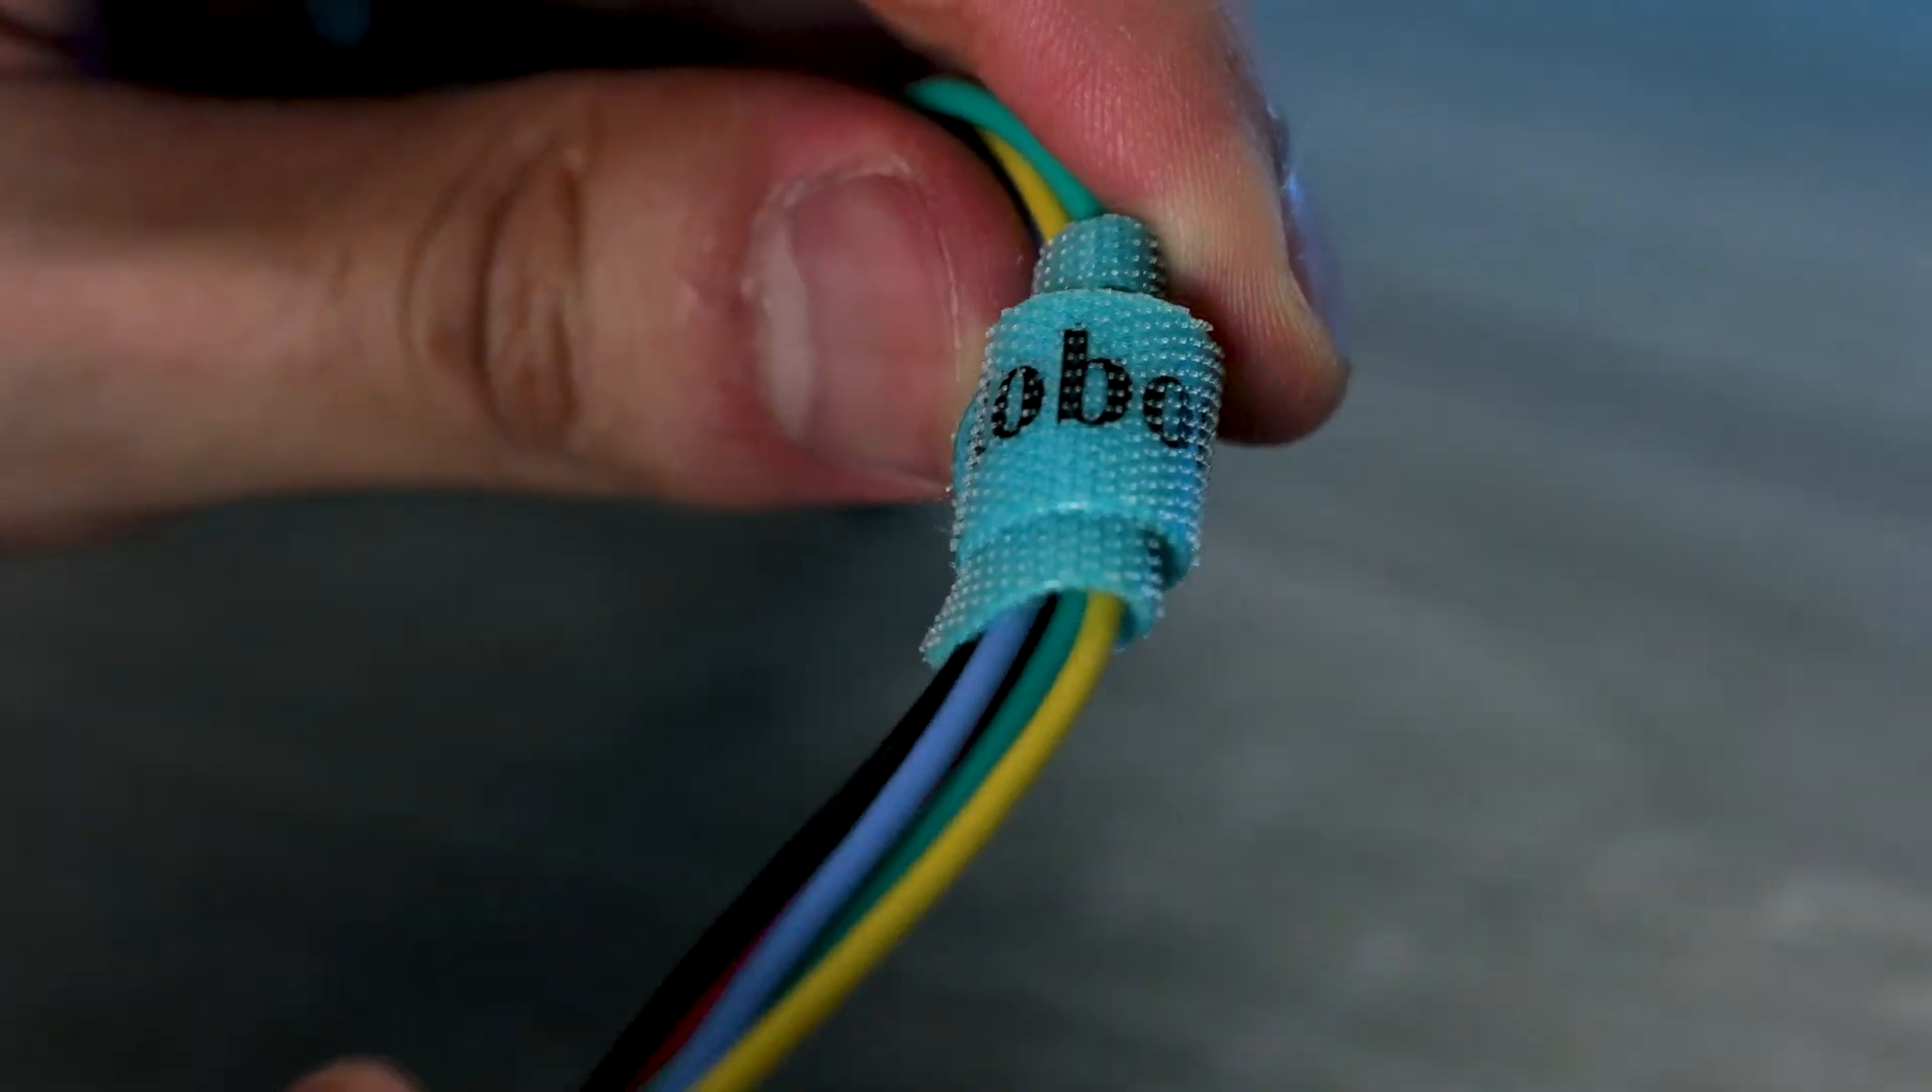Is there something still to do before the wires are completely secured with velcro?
No.